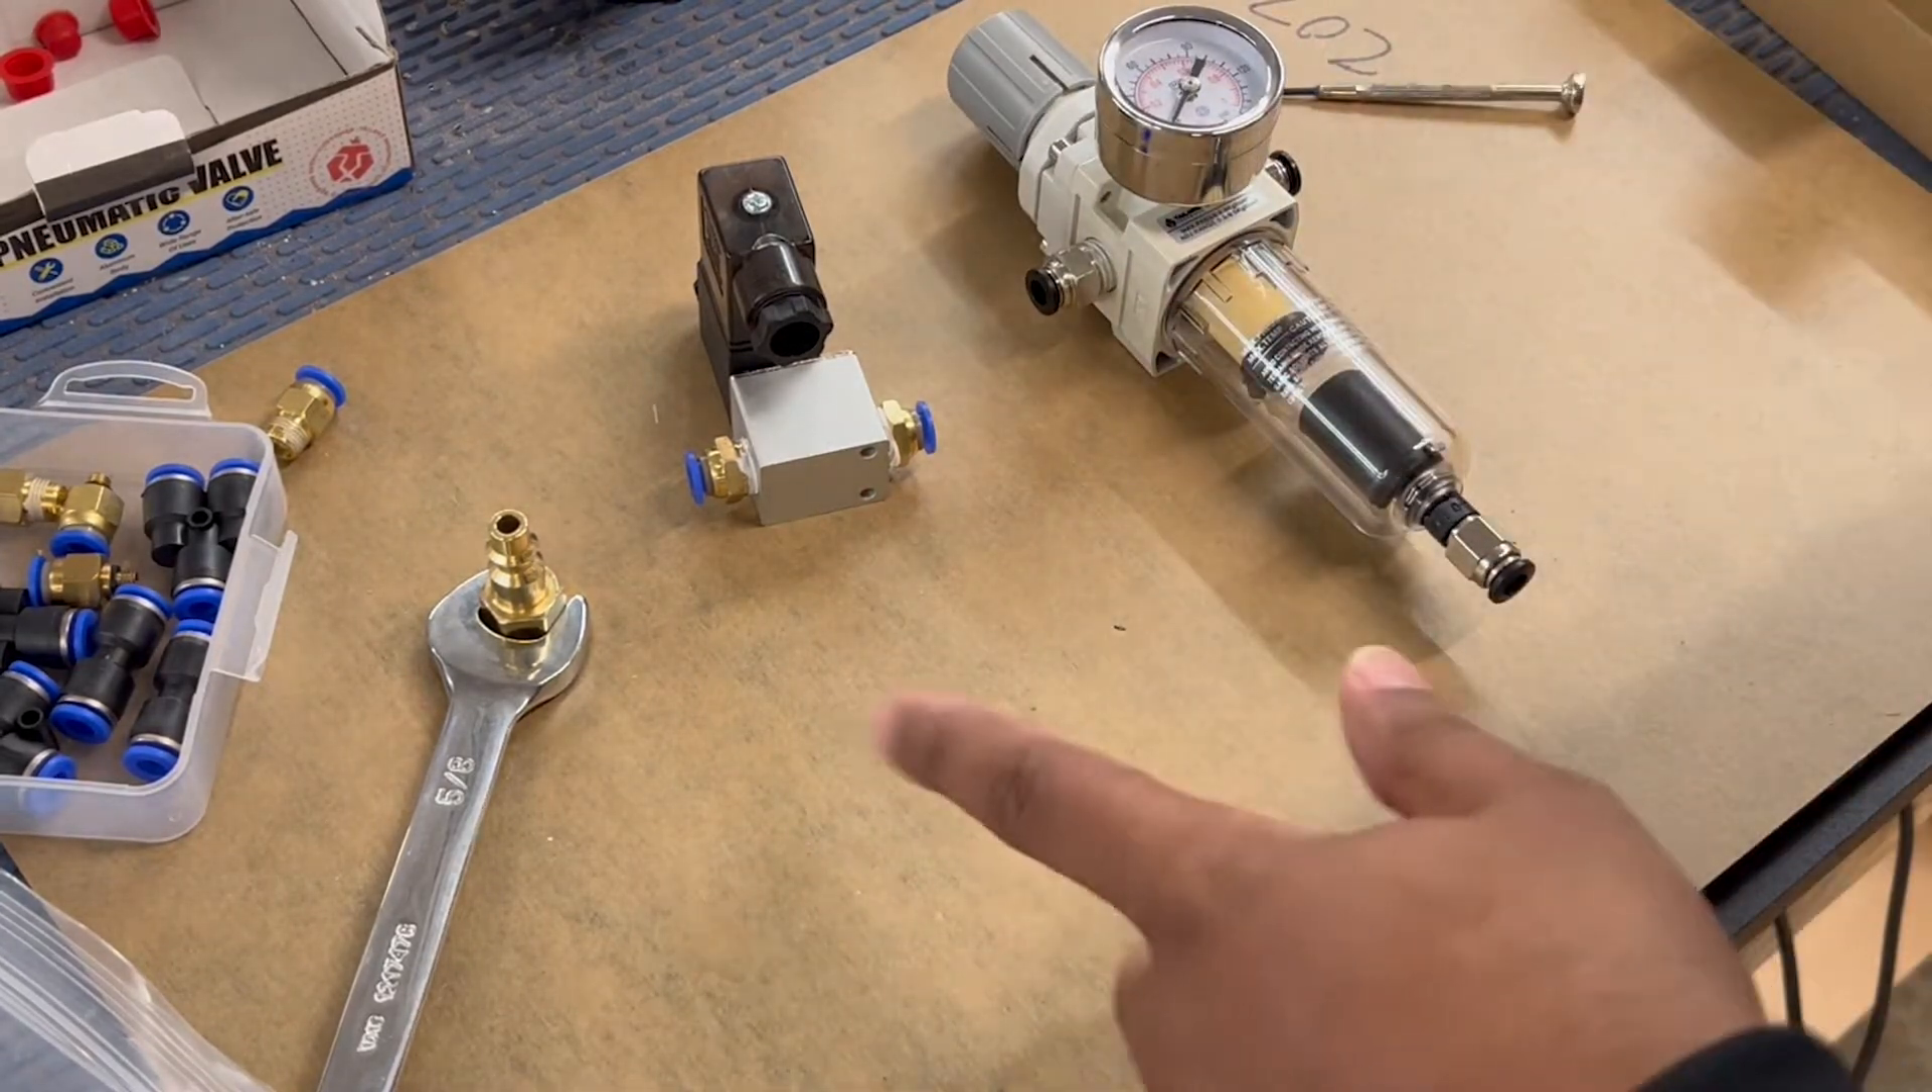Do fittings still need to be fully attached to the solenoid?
No.